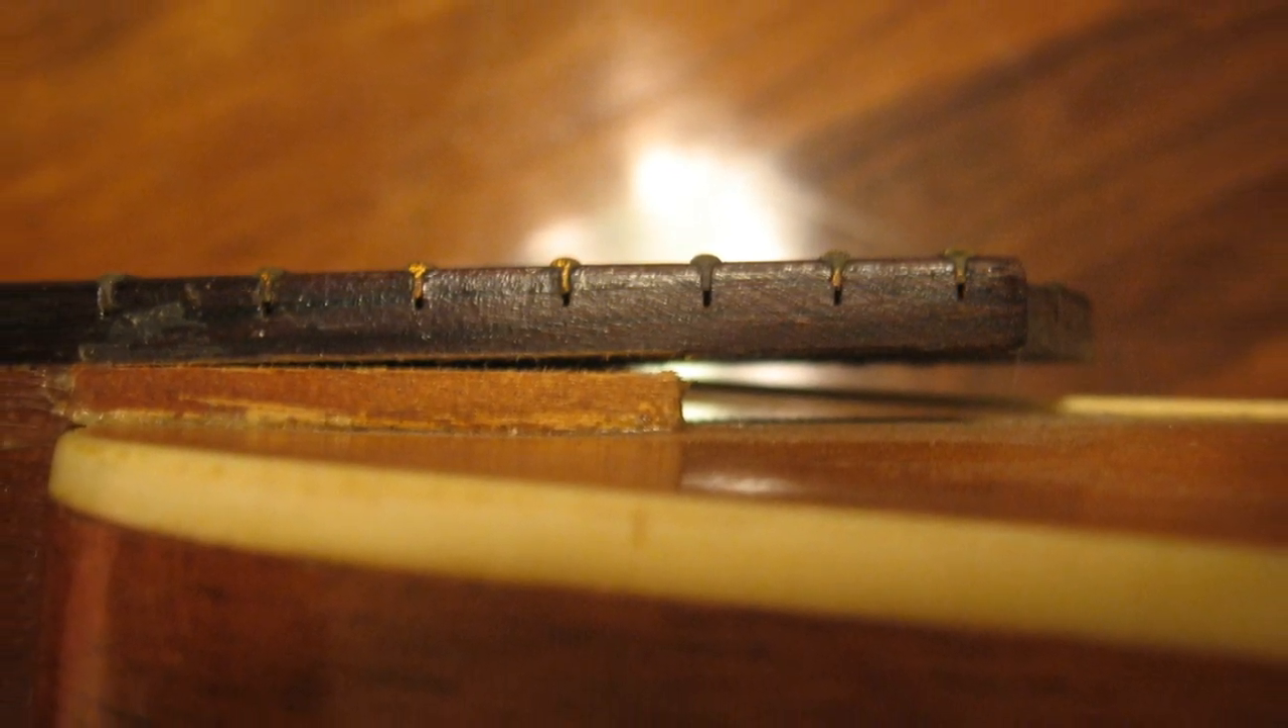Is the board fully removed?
No.